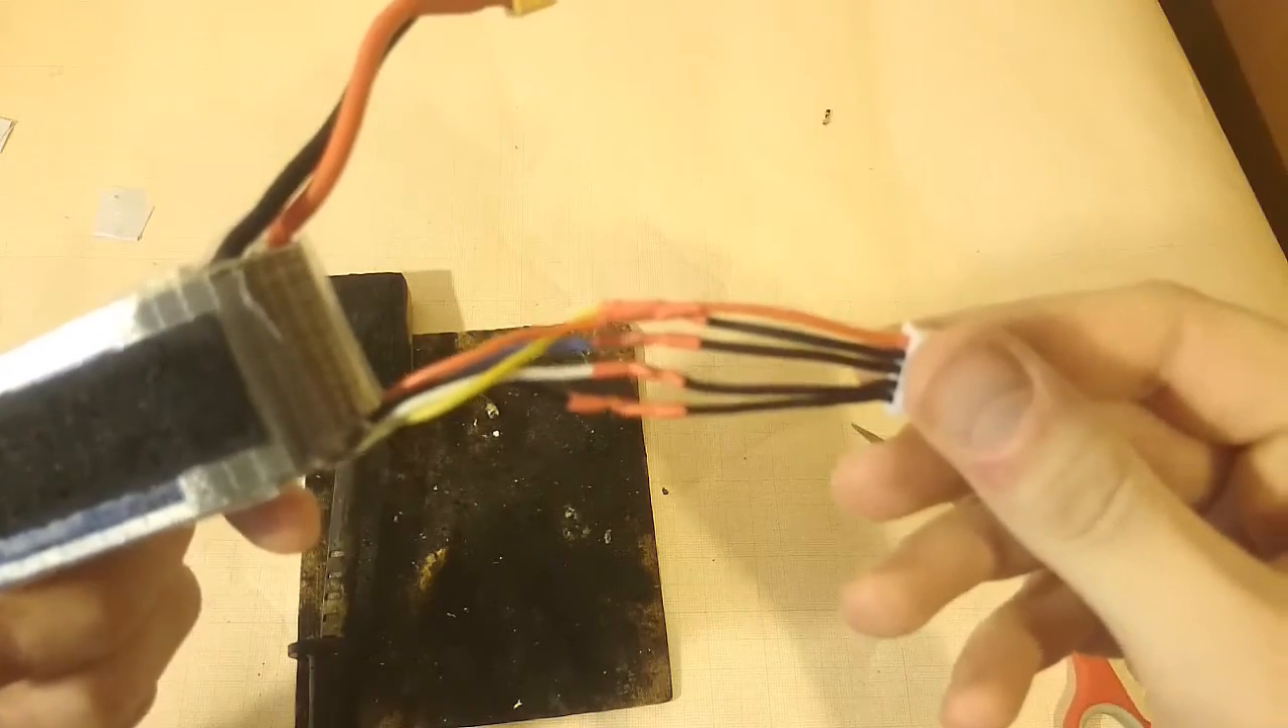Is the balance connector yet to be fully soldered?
No.